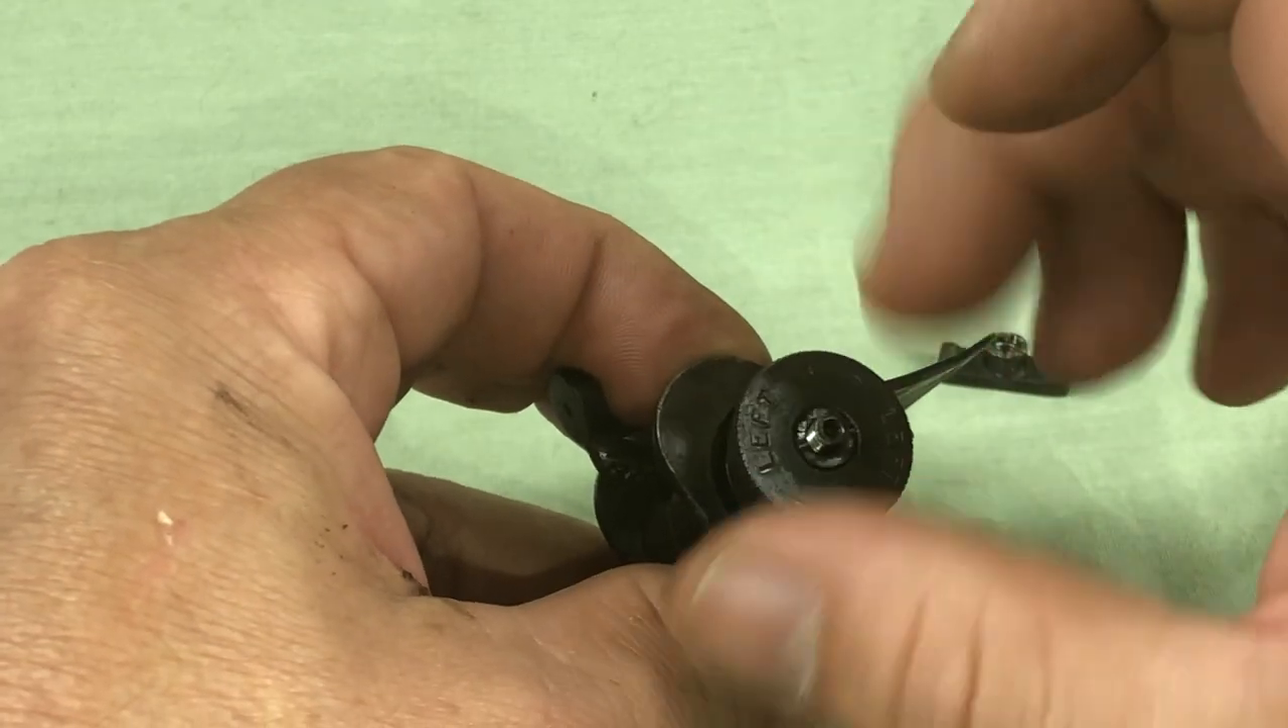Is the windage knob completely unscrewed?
No.